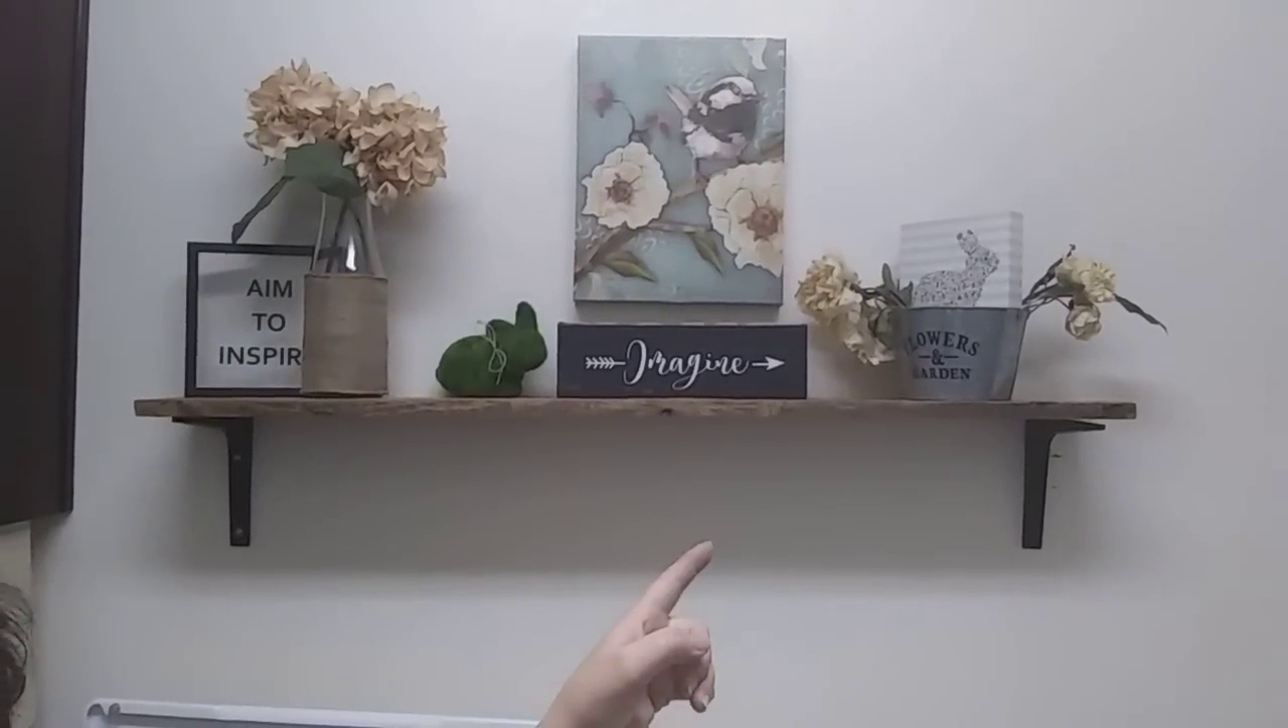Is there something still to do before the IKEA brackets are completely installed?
No.